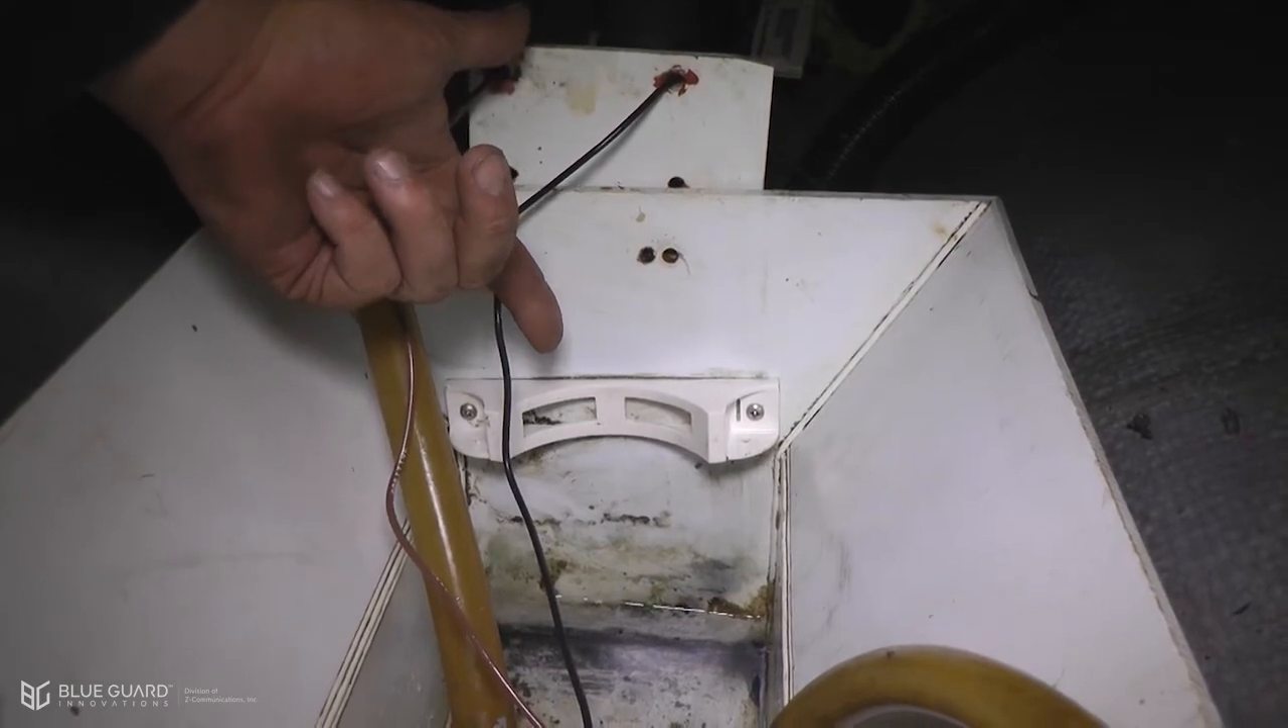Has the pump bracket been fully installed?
Yes.